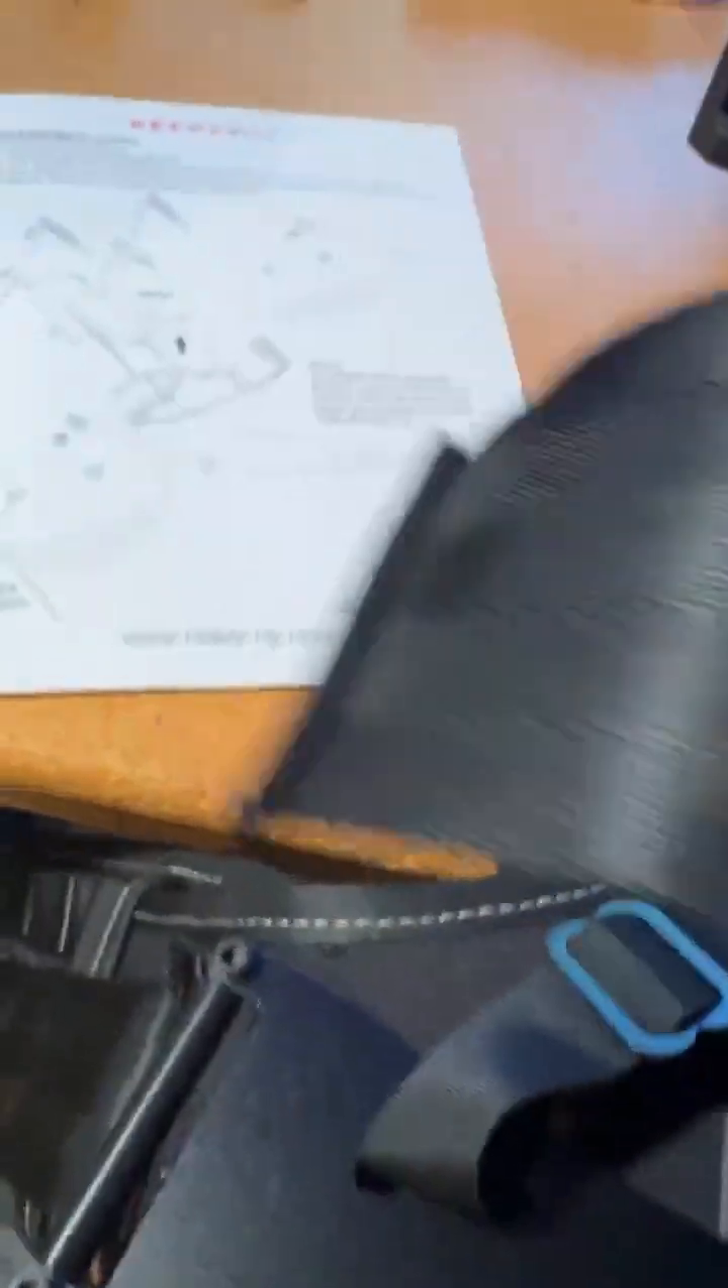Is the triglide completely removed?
No.